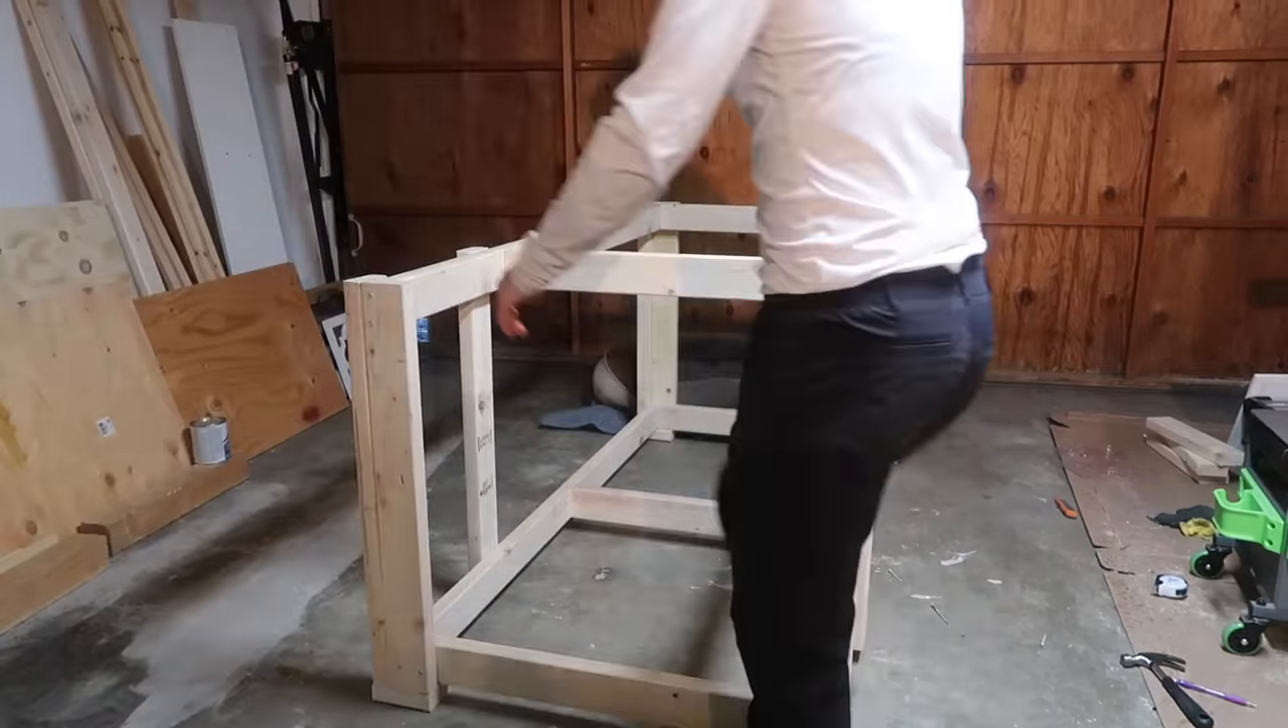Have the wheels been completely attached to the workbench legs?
No.